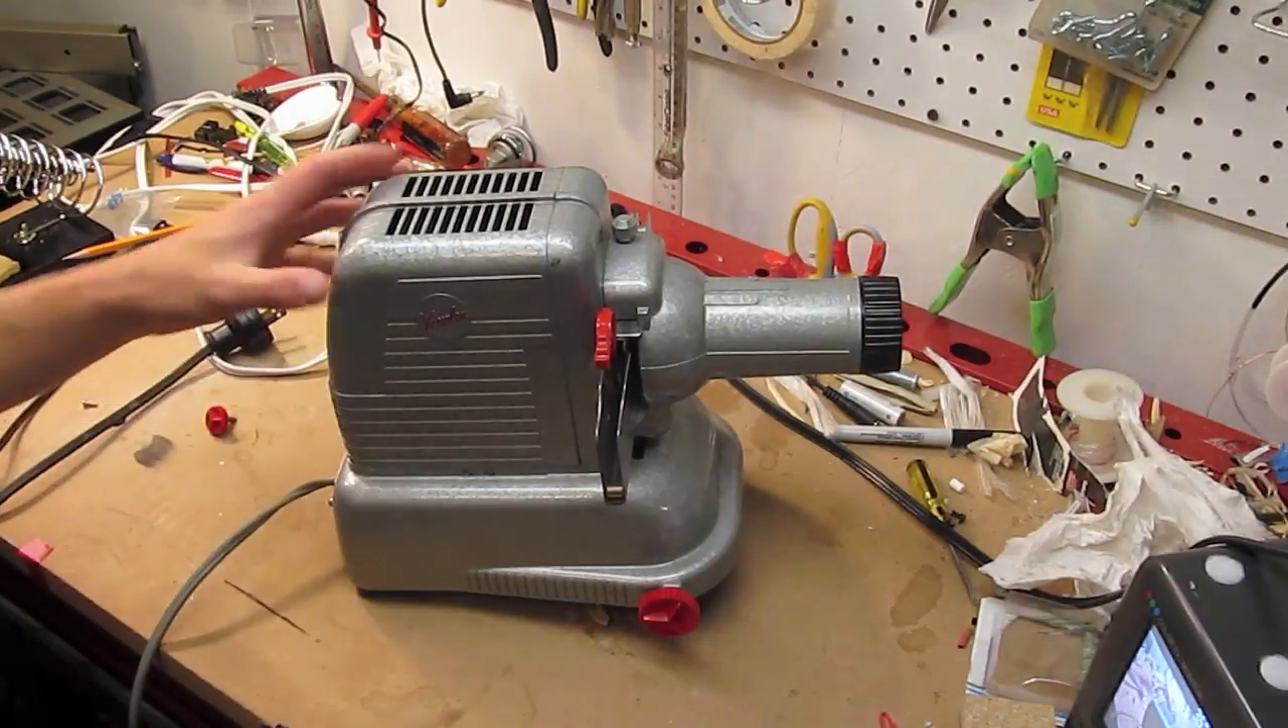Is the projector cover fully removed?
No.